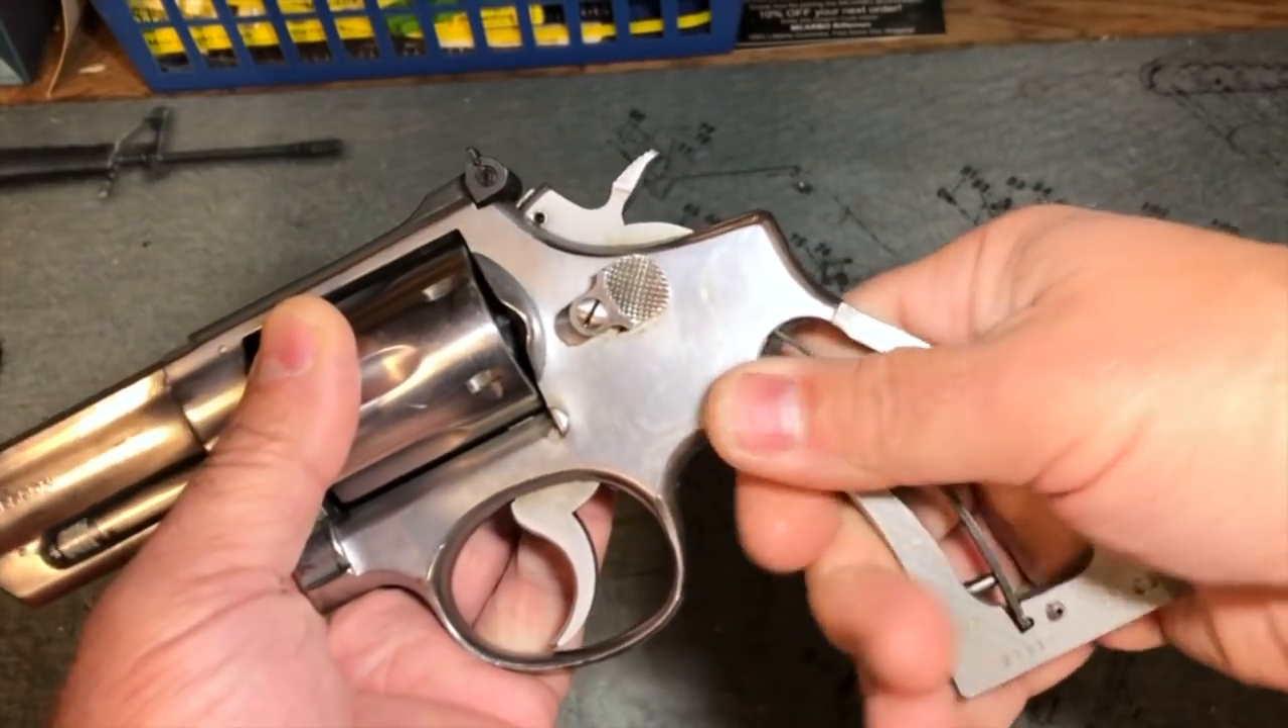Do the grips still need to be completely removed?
No.